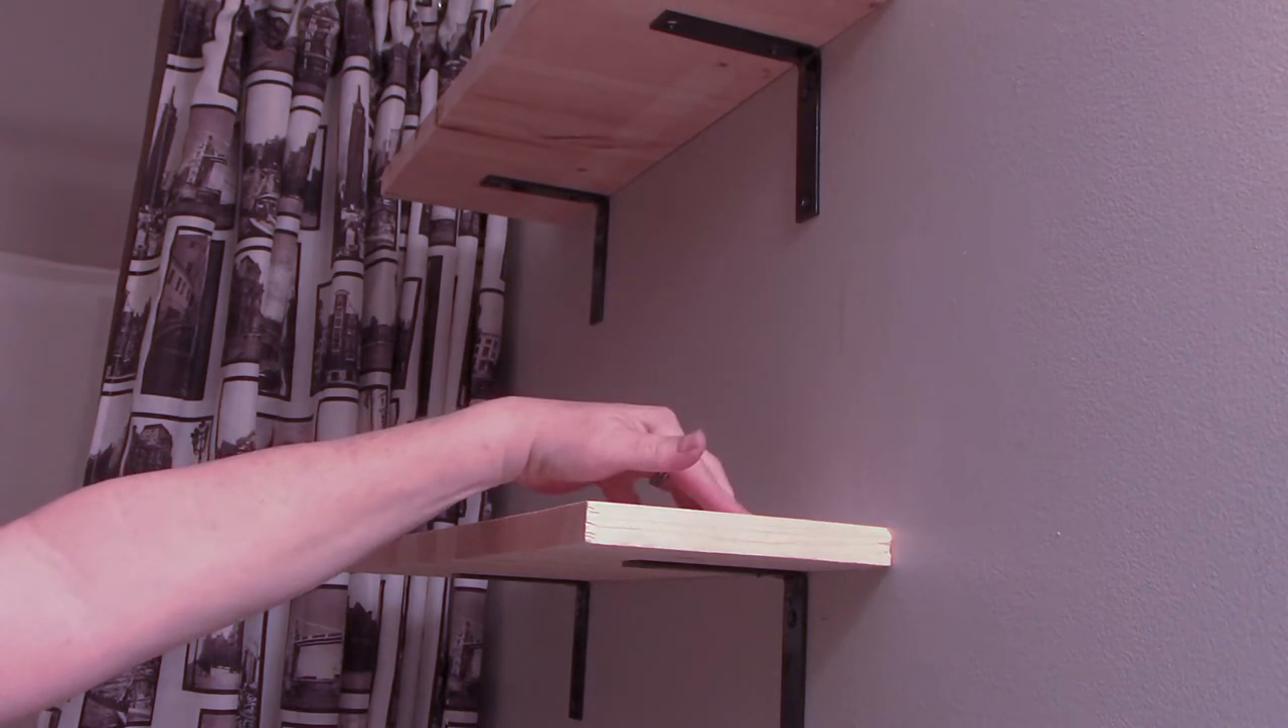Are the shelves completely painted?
No.